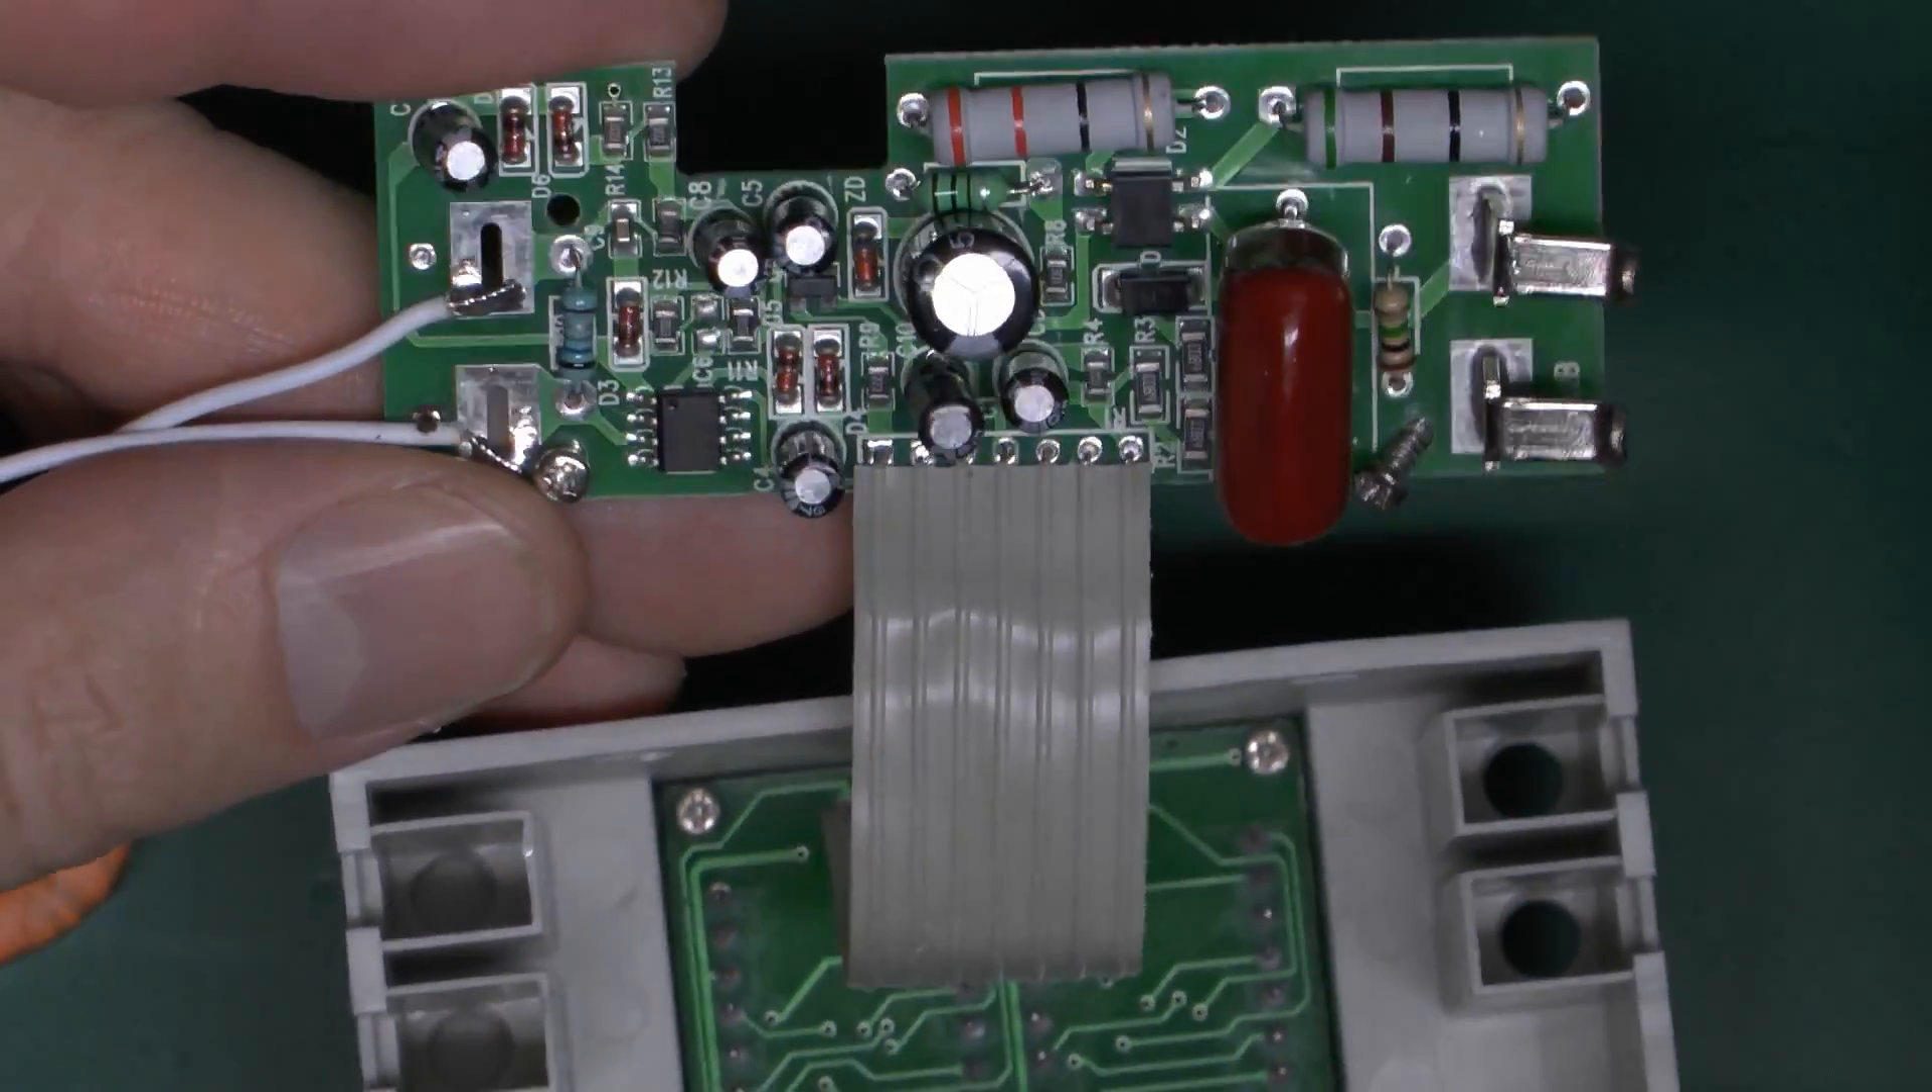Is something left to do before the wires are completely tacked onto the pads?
No.